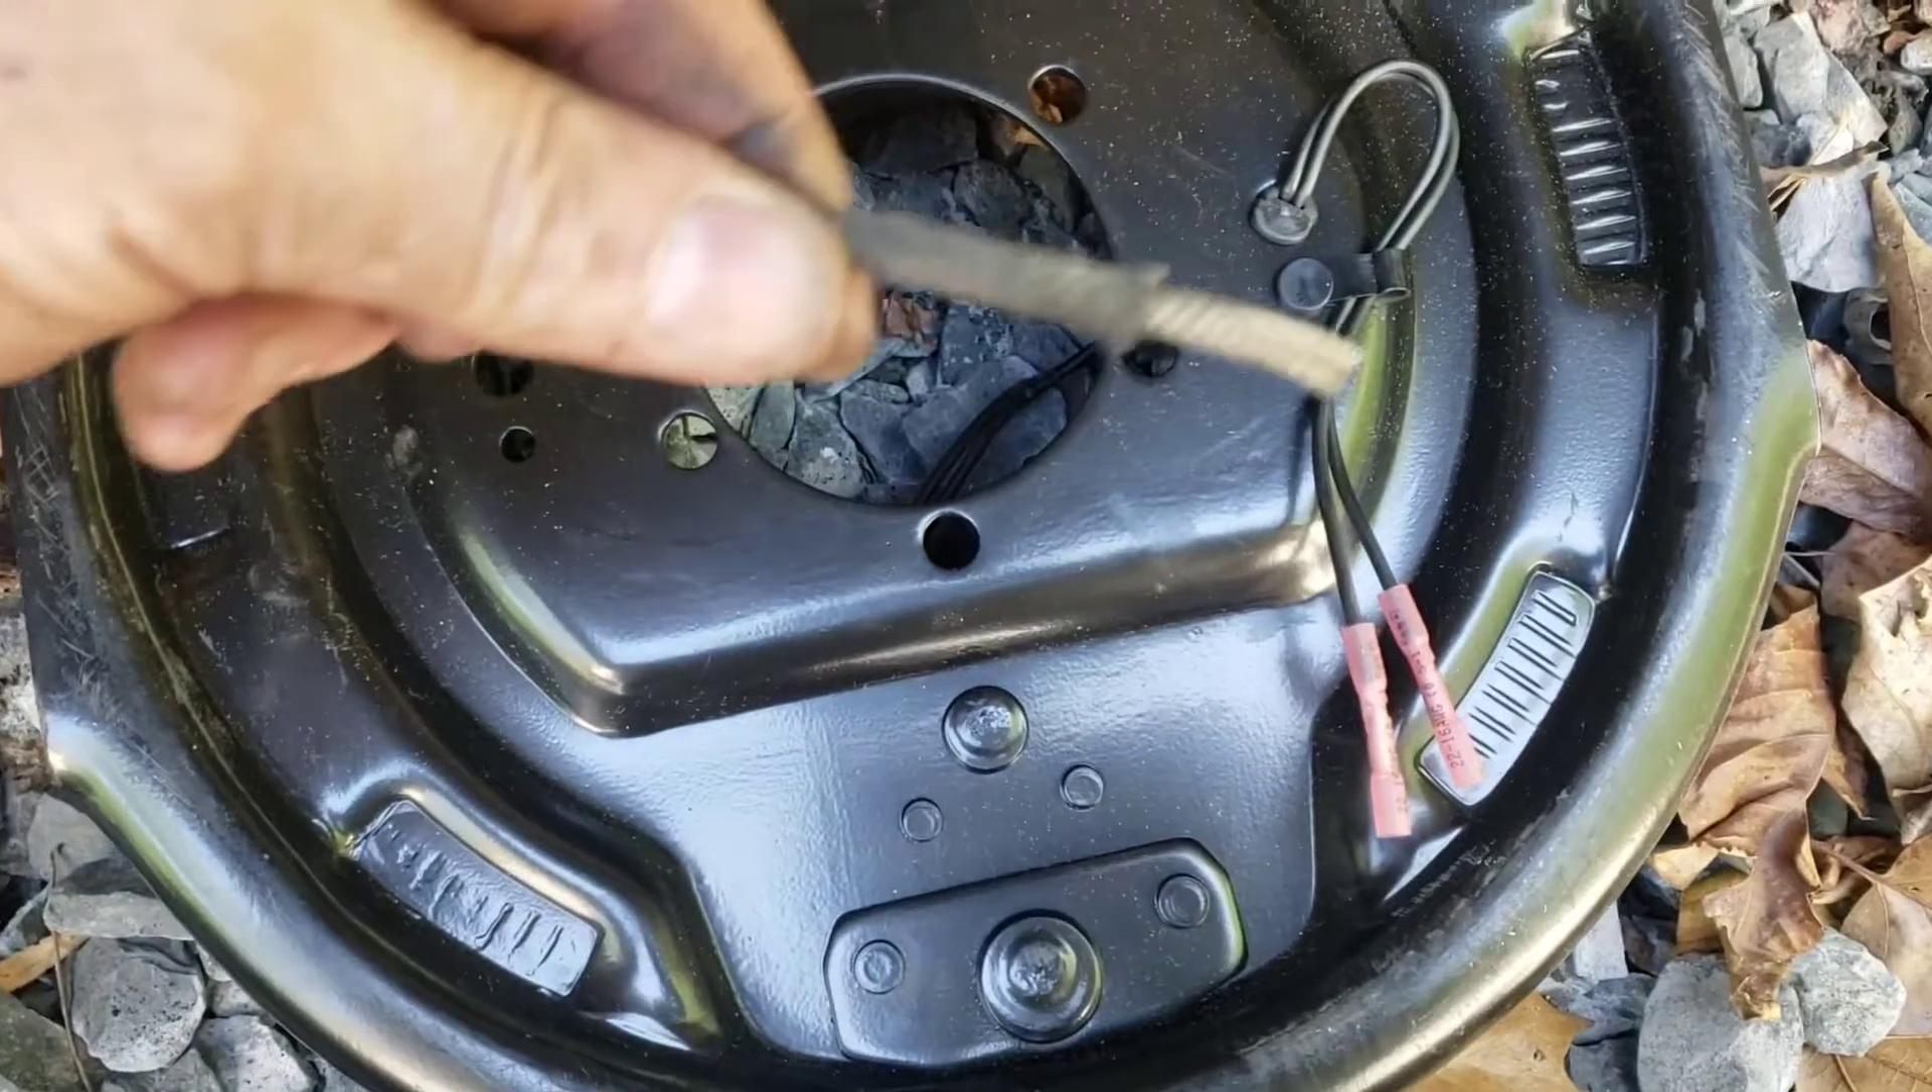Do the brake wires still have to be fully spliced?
Yes.